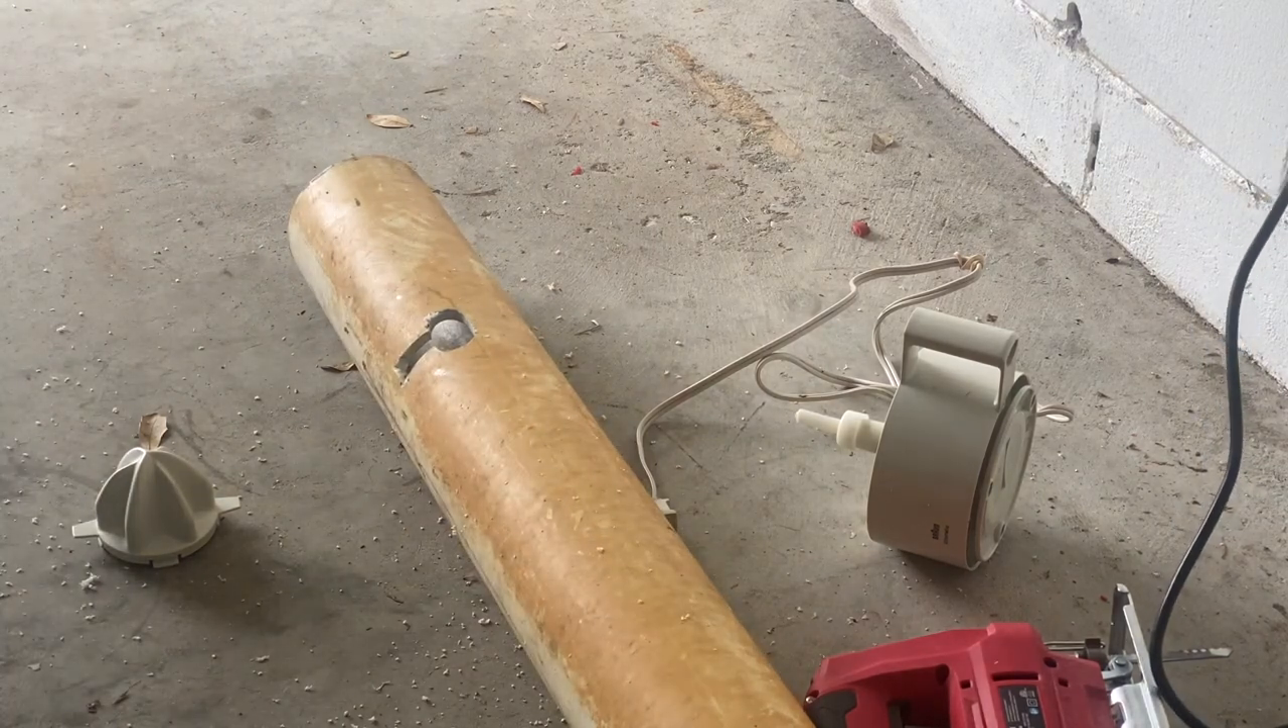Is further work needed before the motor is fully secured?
Yes.